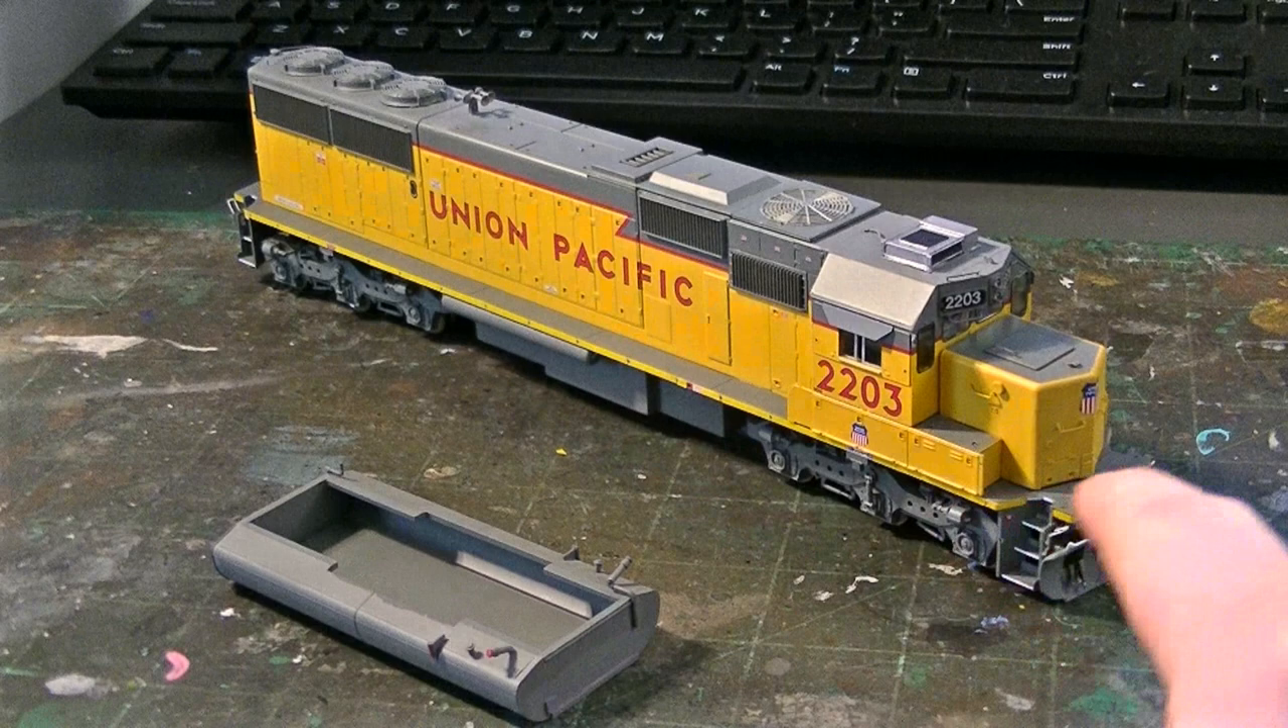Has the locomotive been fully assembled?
No.